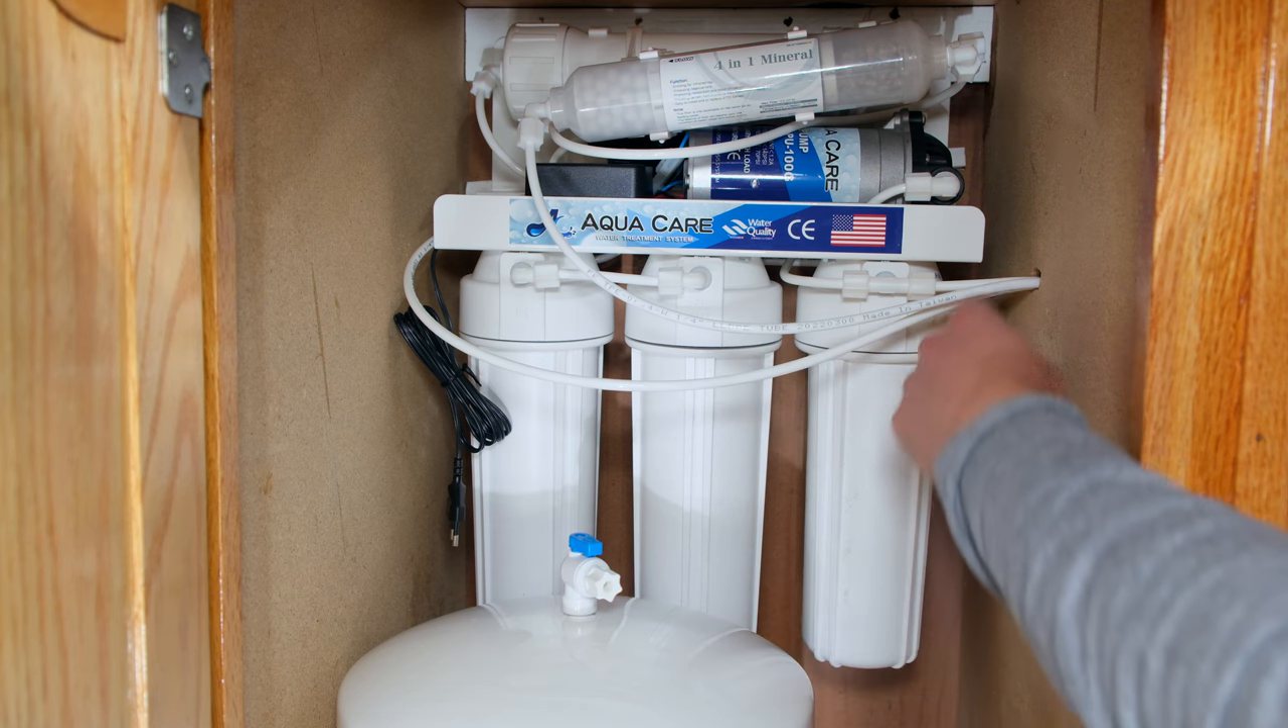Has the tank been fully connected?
No.